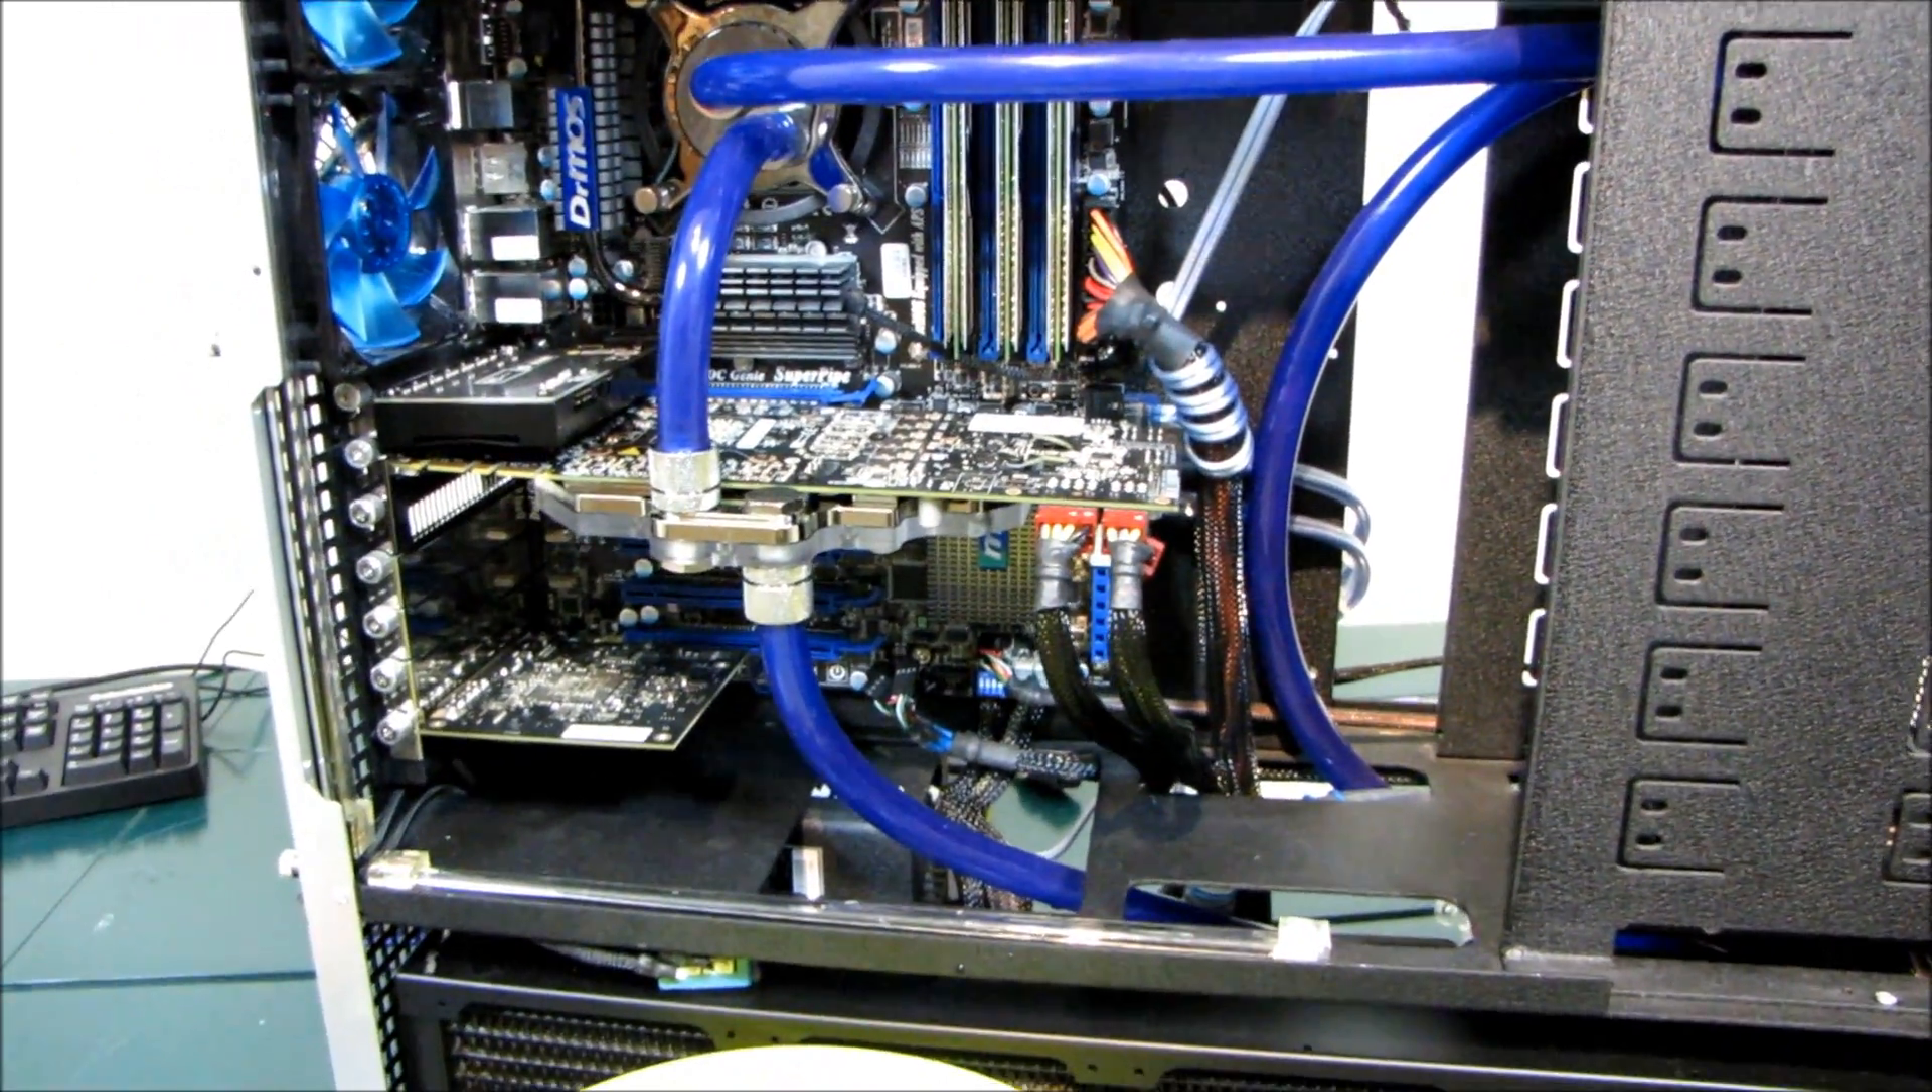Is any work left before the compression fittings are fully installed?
No.